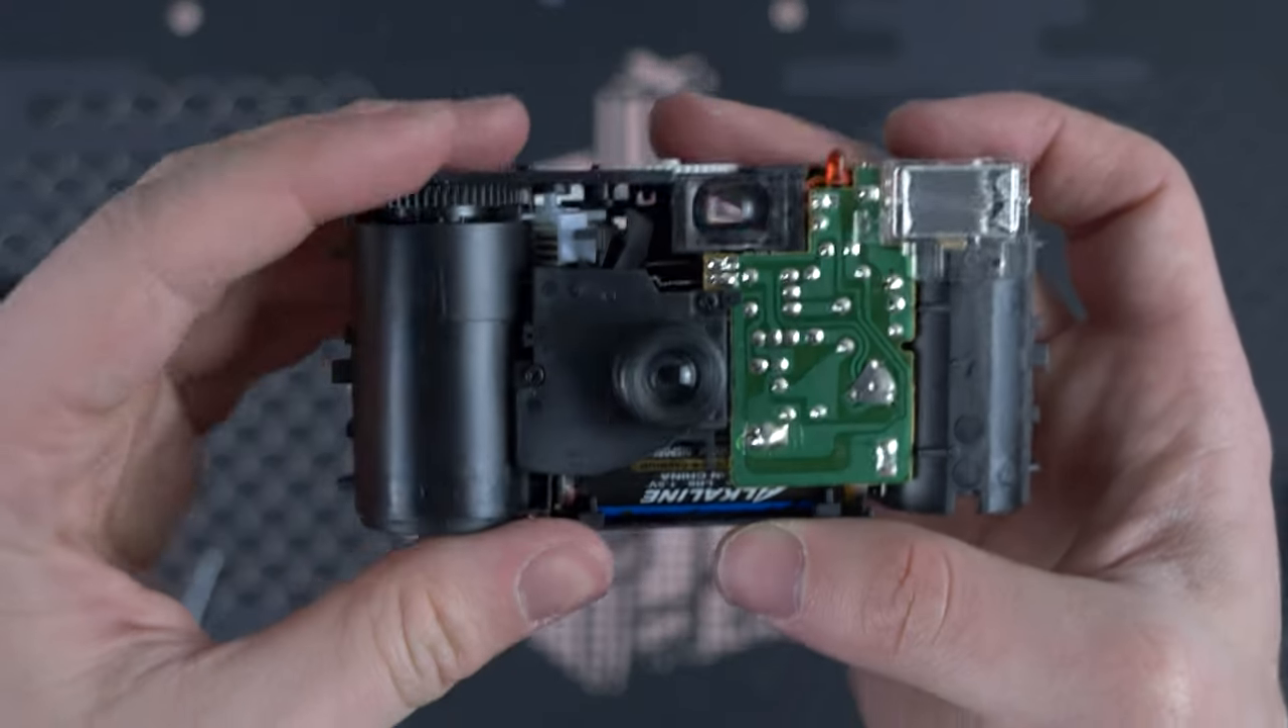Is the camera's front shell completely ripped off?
Yes.